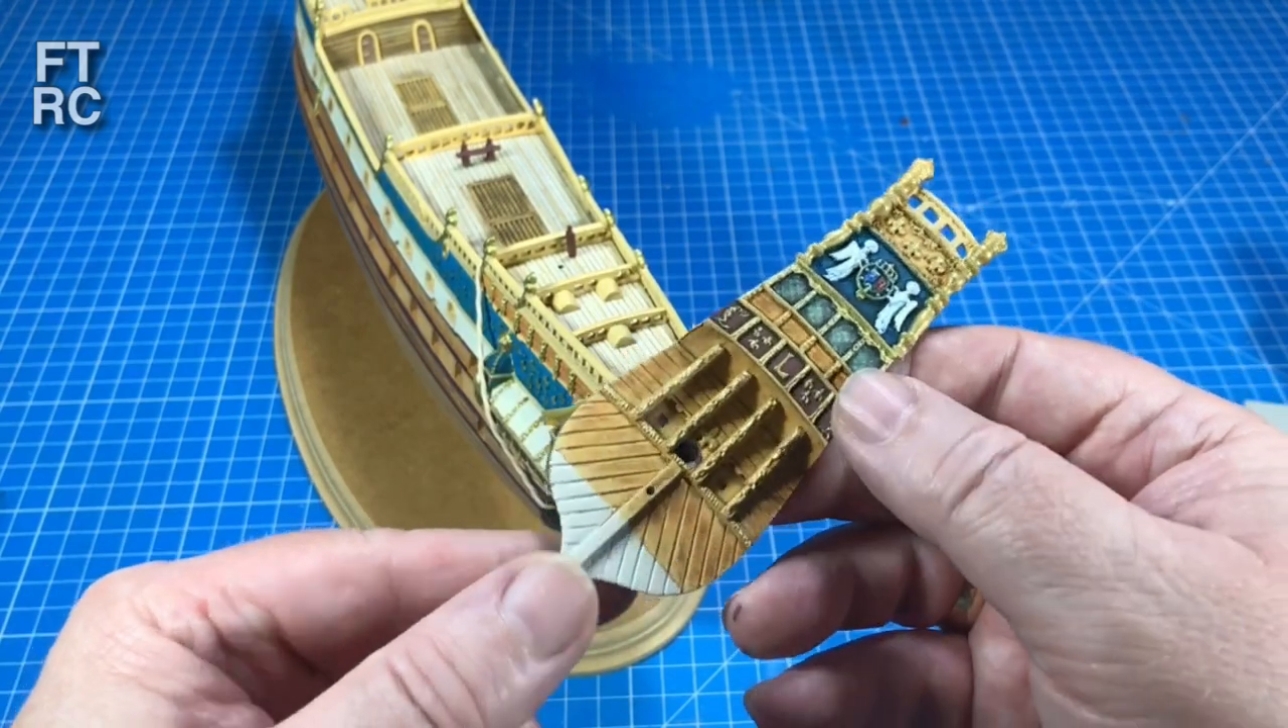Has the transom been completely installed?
No.